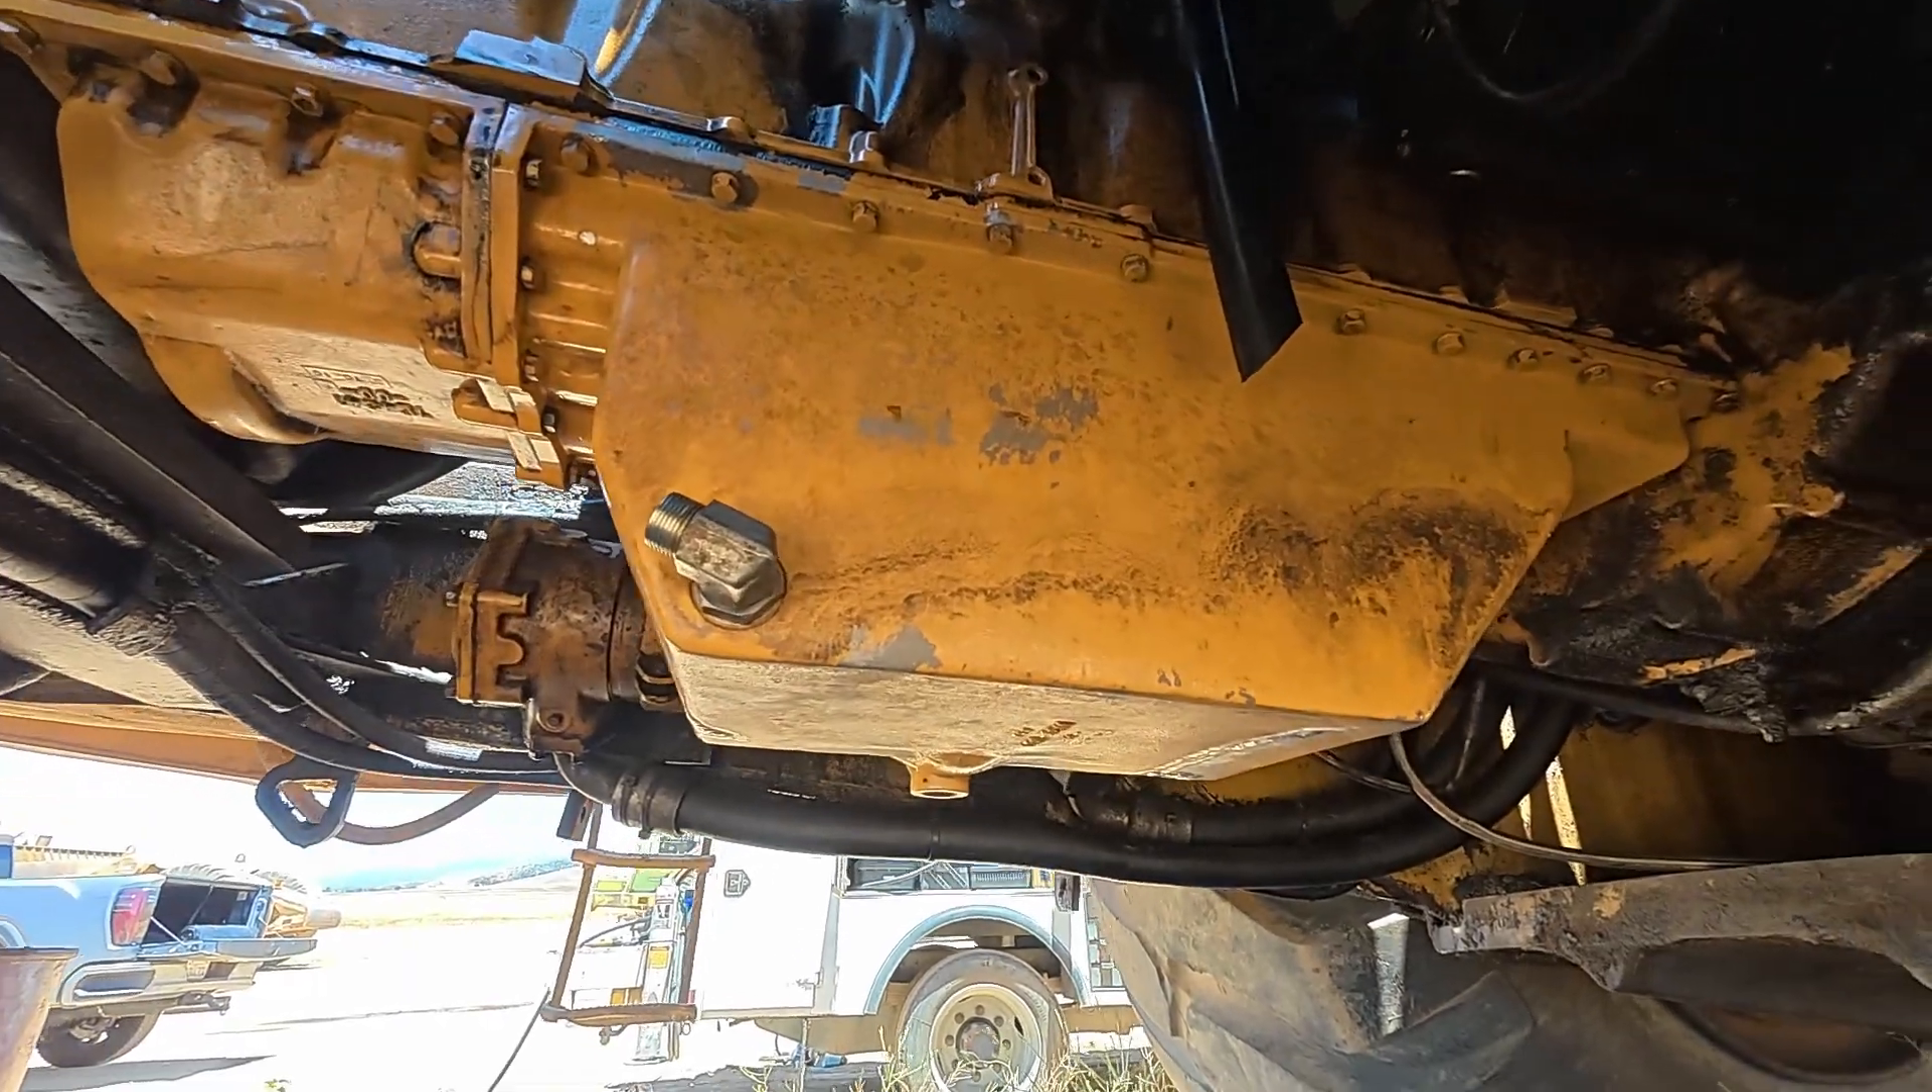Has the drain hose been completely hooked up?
No.